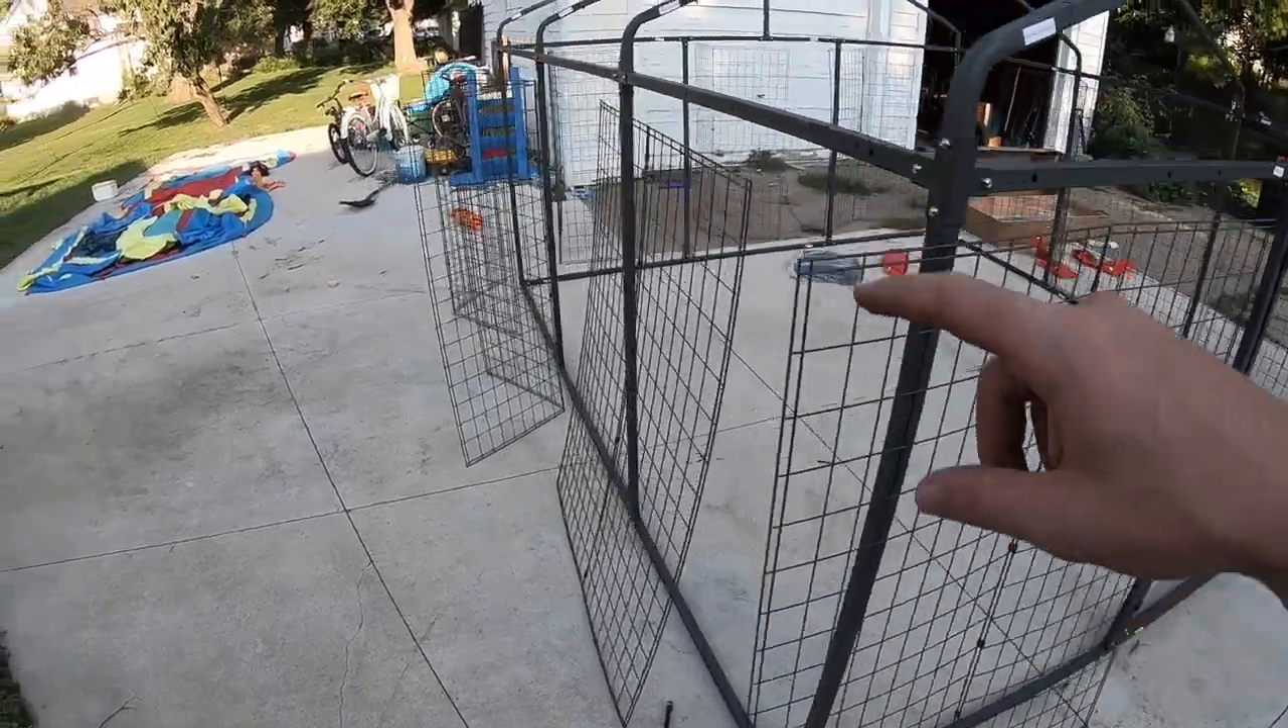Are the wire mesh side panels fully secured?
No.